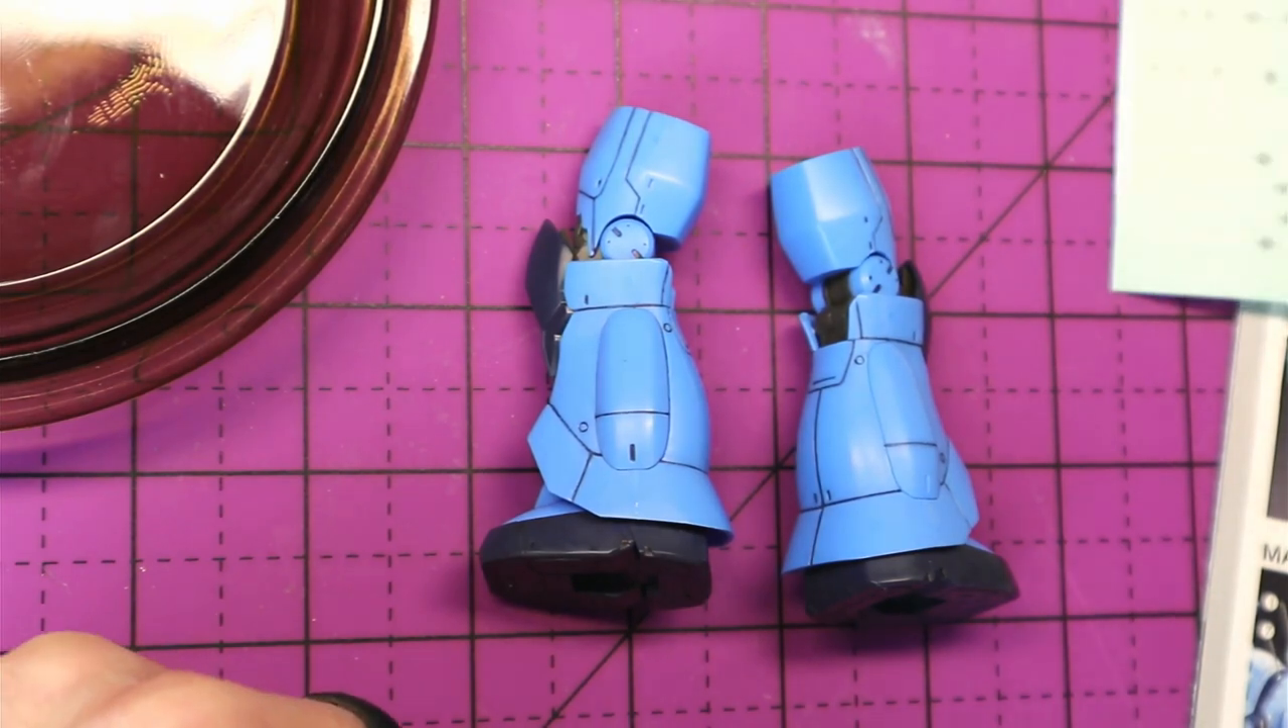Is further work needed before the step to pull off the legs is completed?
No.